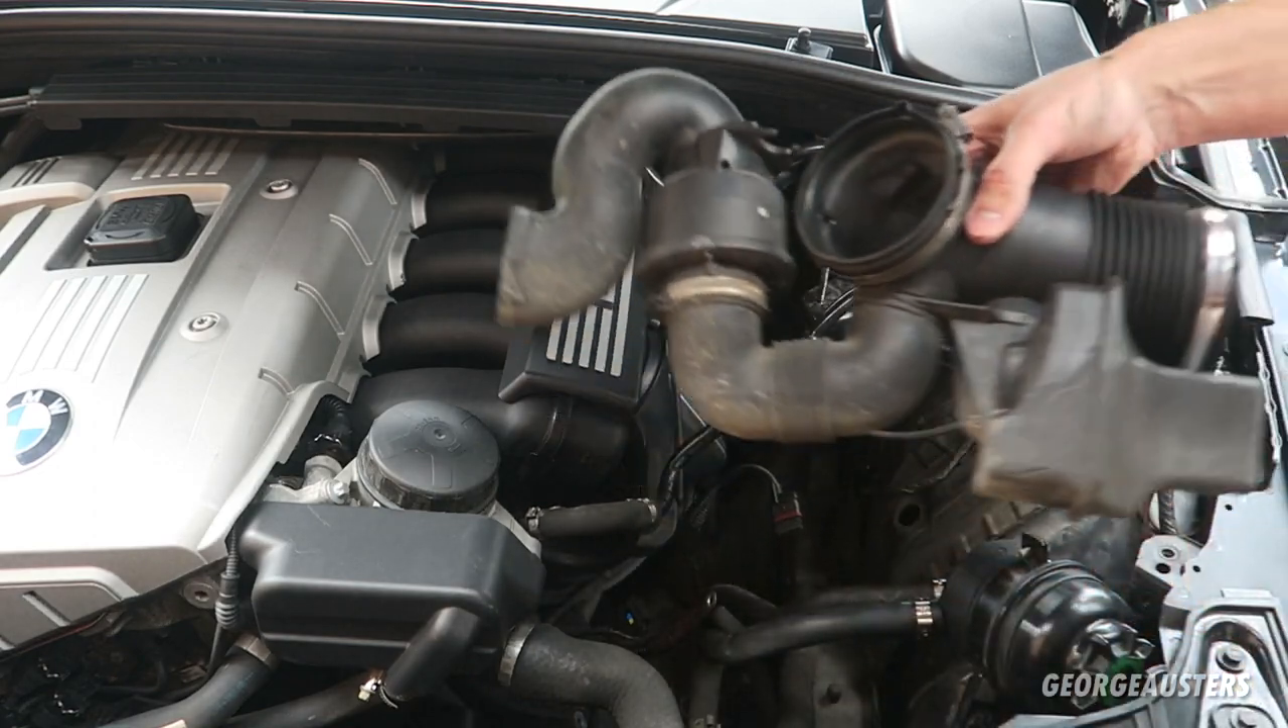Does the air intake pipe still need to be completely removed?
No.